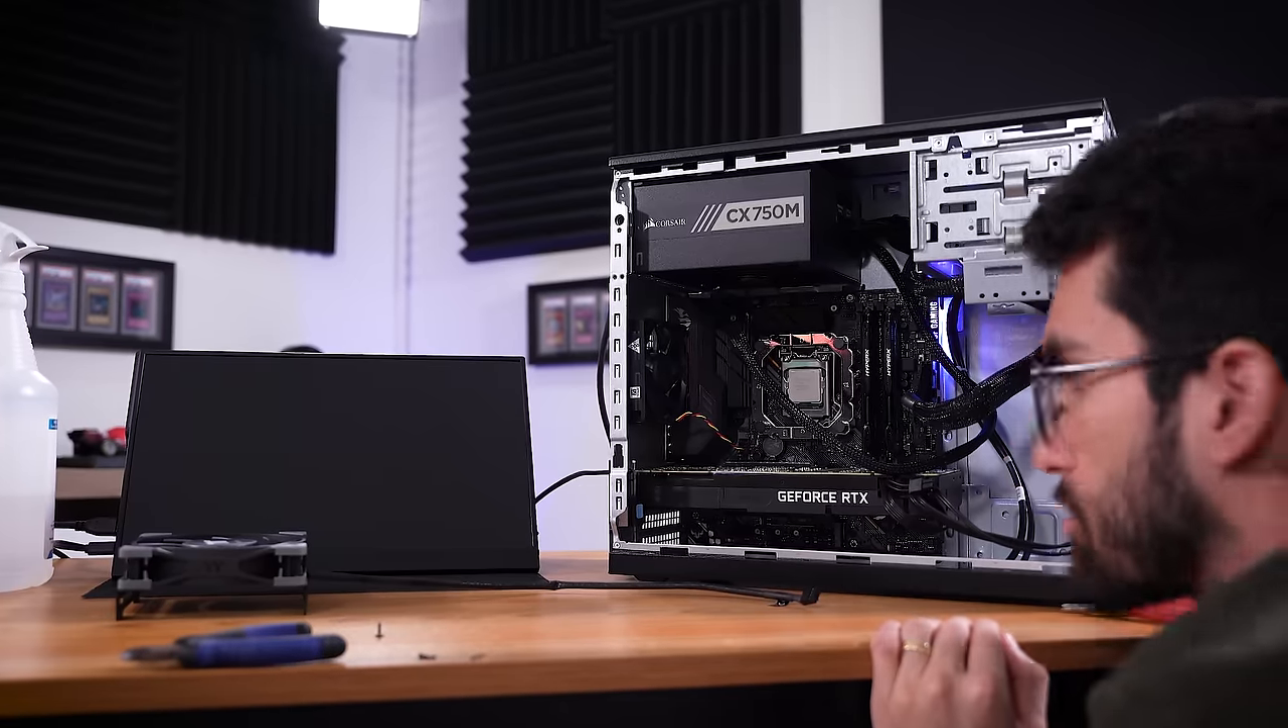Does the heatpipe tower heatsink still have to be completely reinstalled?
Yes.